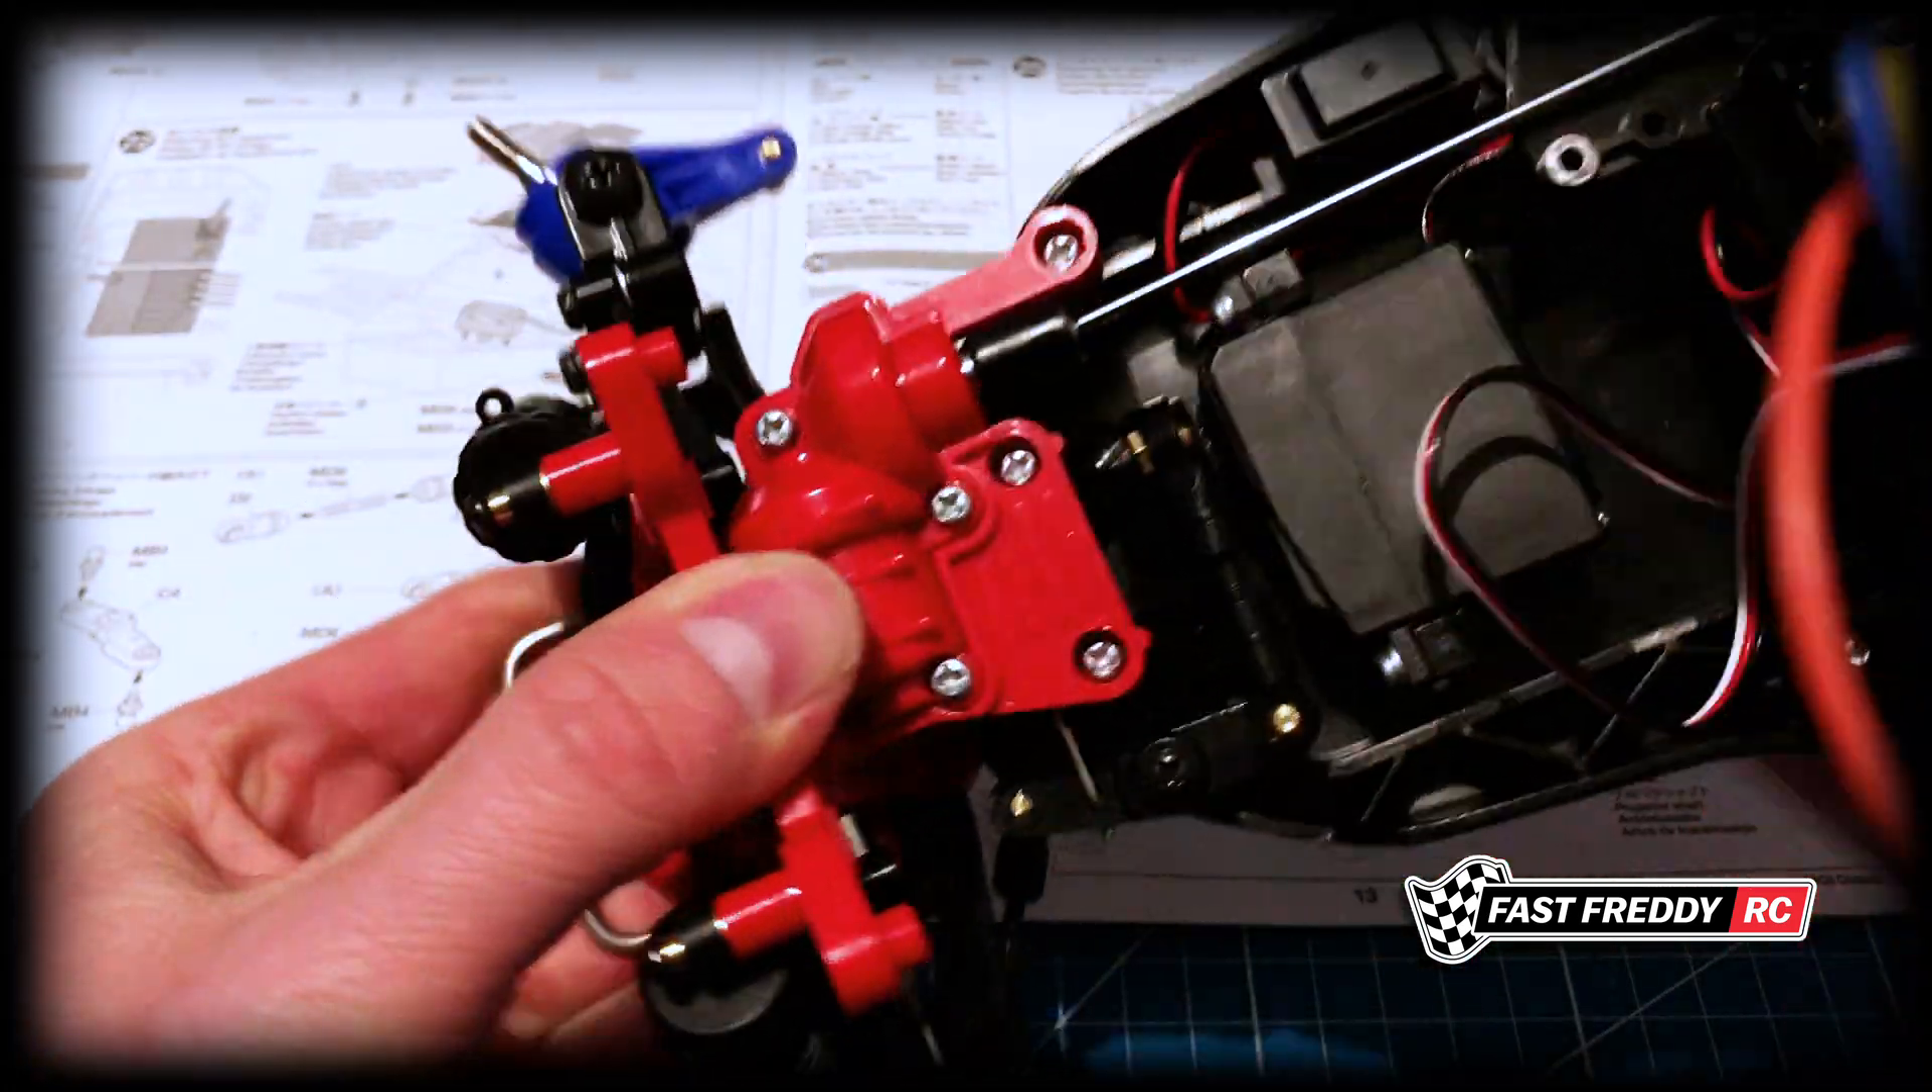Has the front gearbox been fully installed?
Yes.